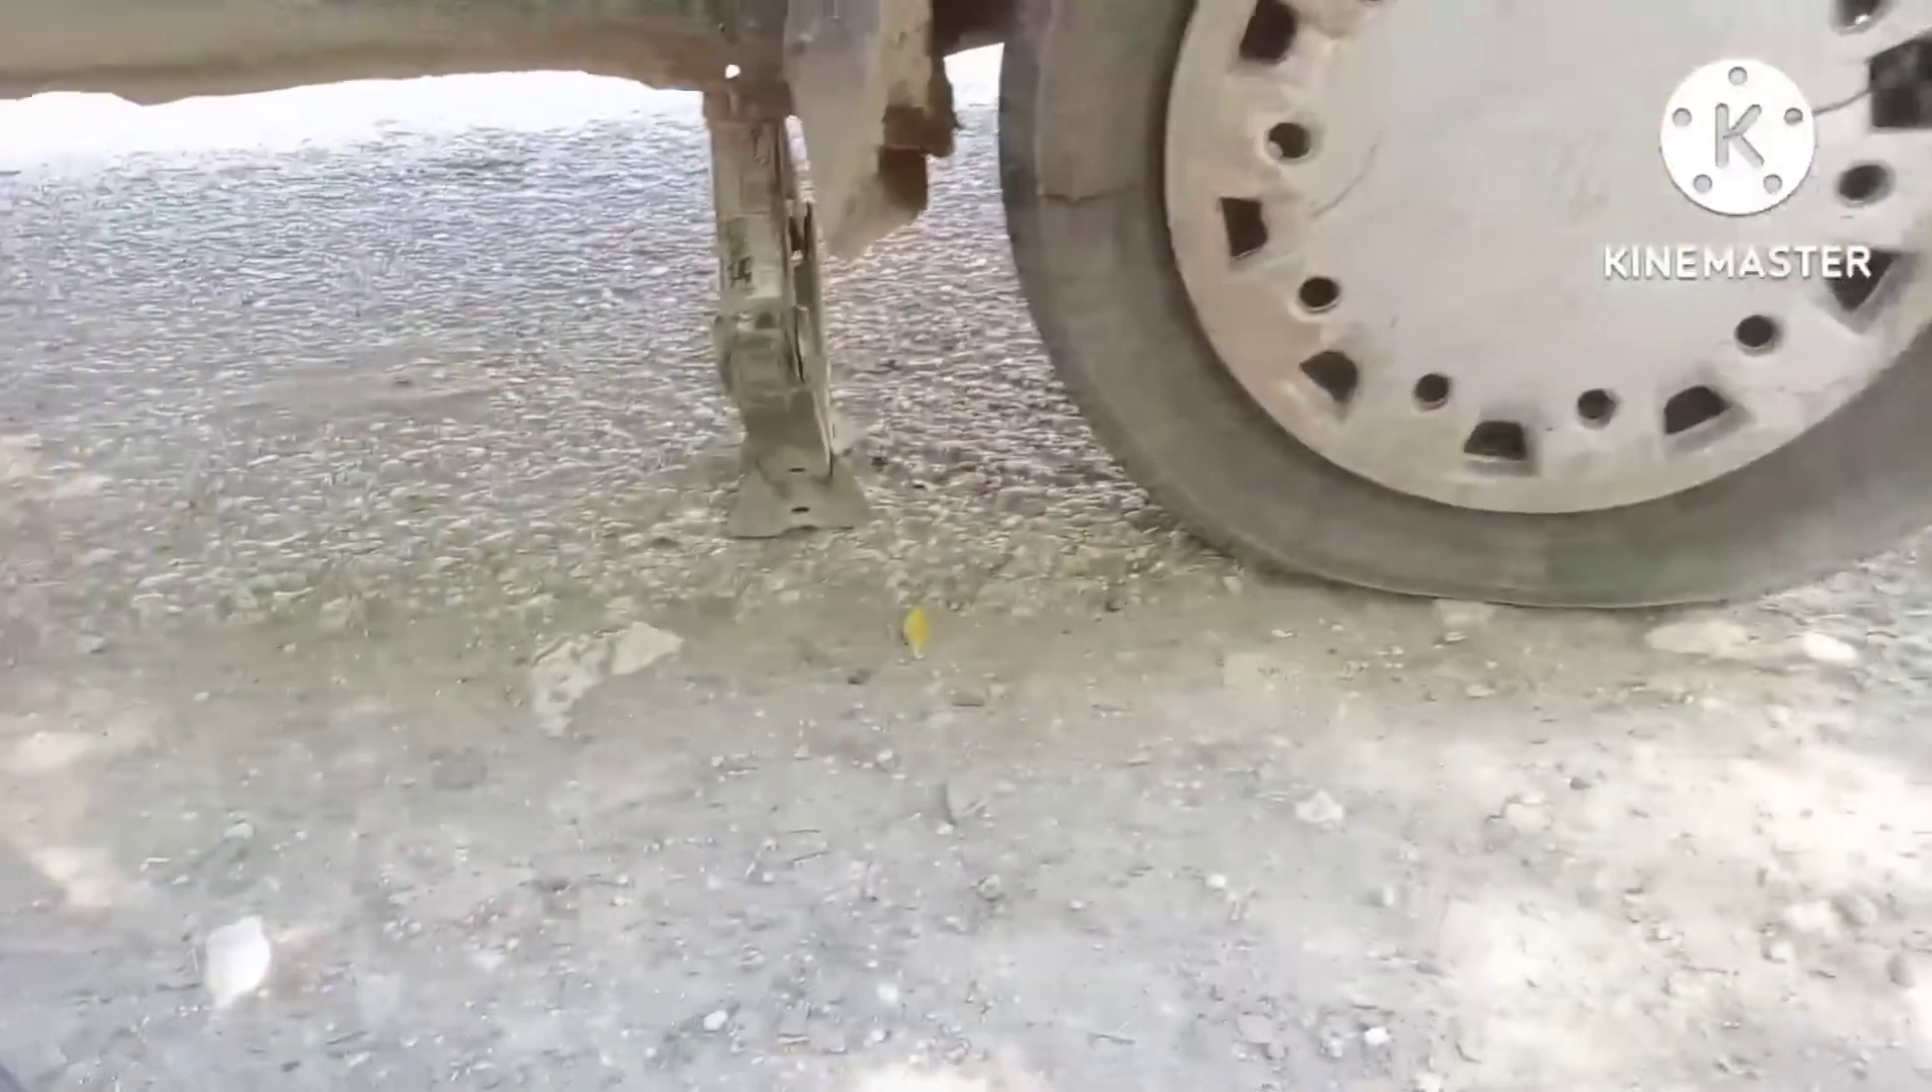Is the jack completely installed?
Yes.